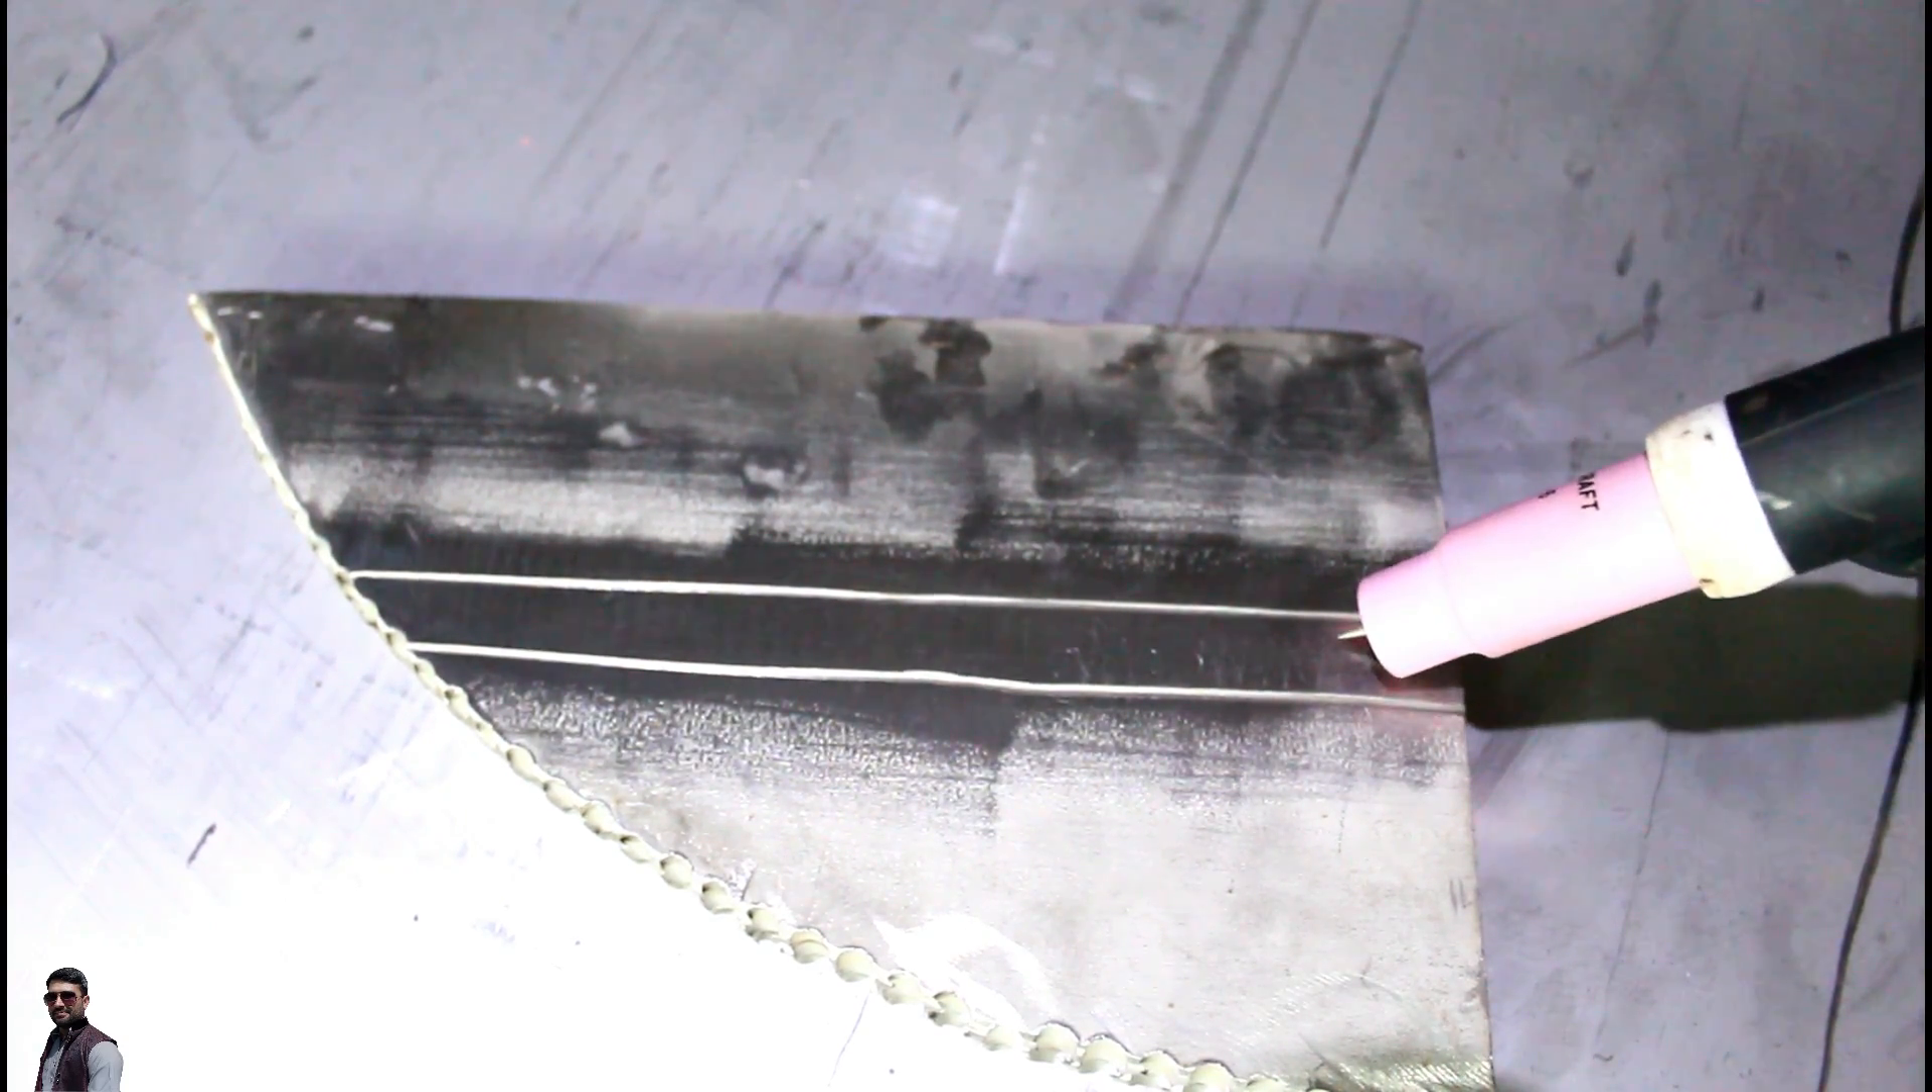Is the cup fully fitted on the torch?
Yes.